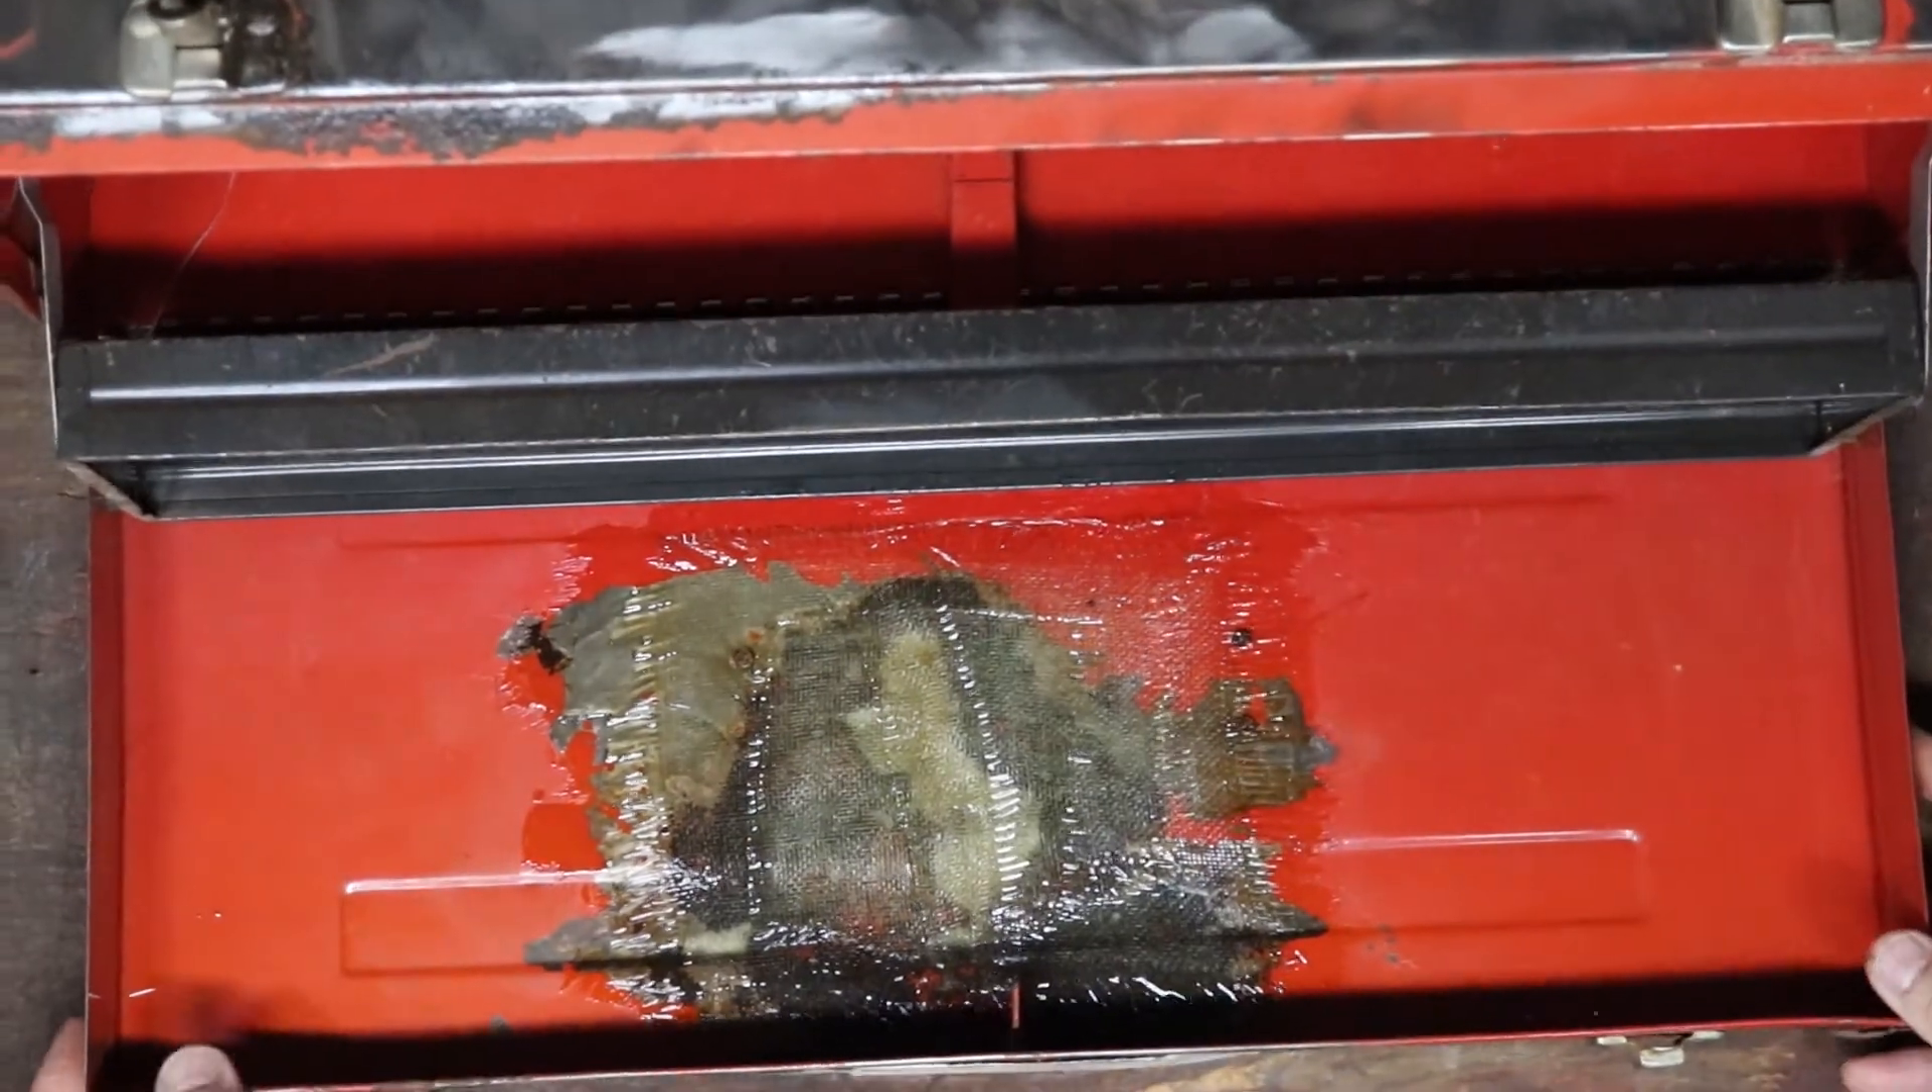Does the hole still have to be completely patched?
No.